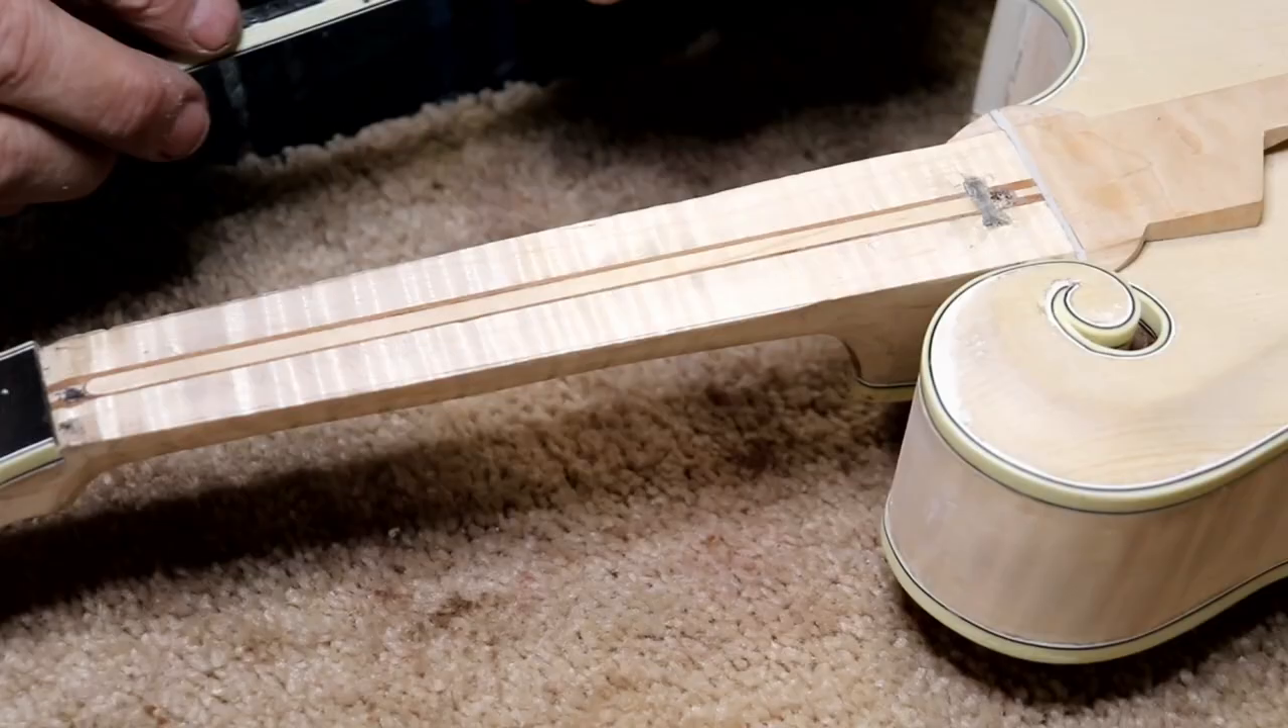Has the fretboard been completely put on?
No.